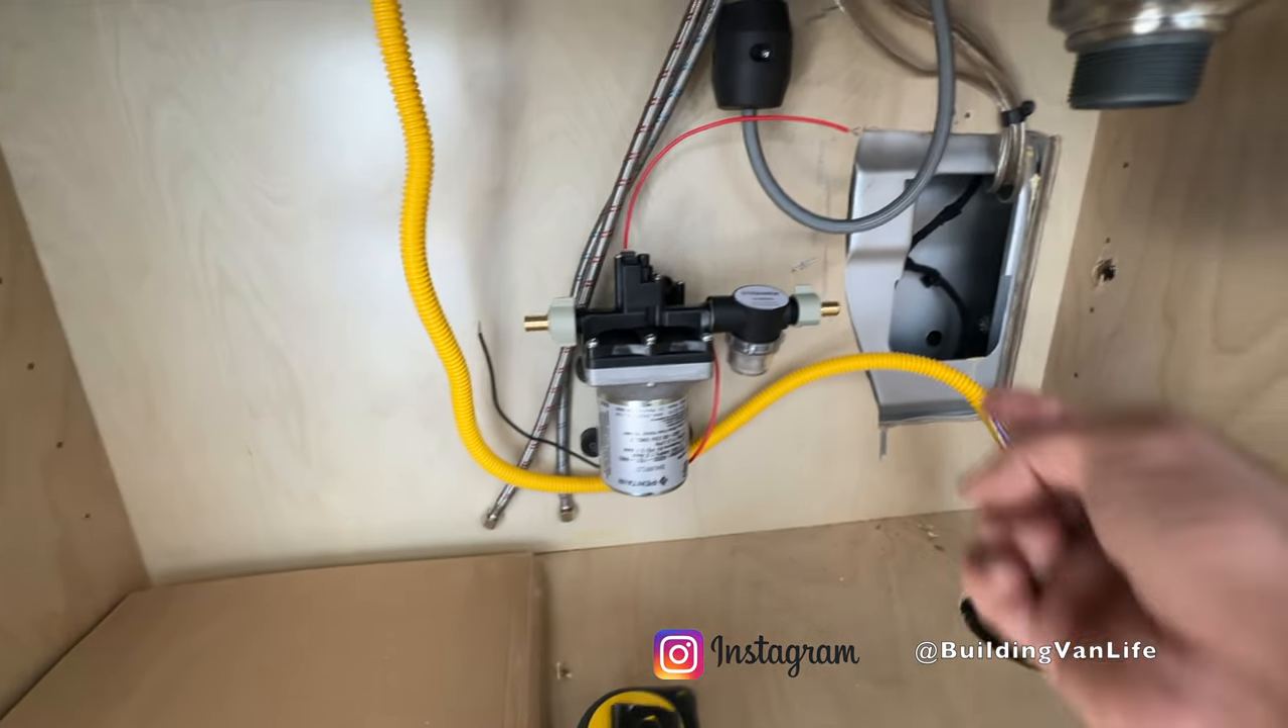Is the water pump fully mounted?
Yes.